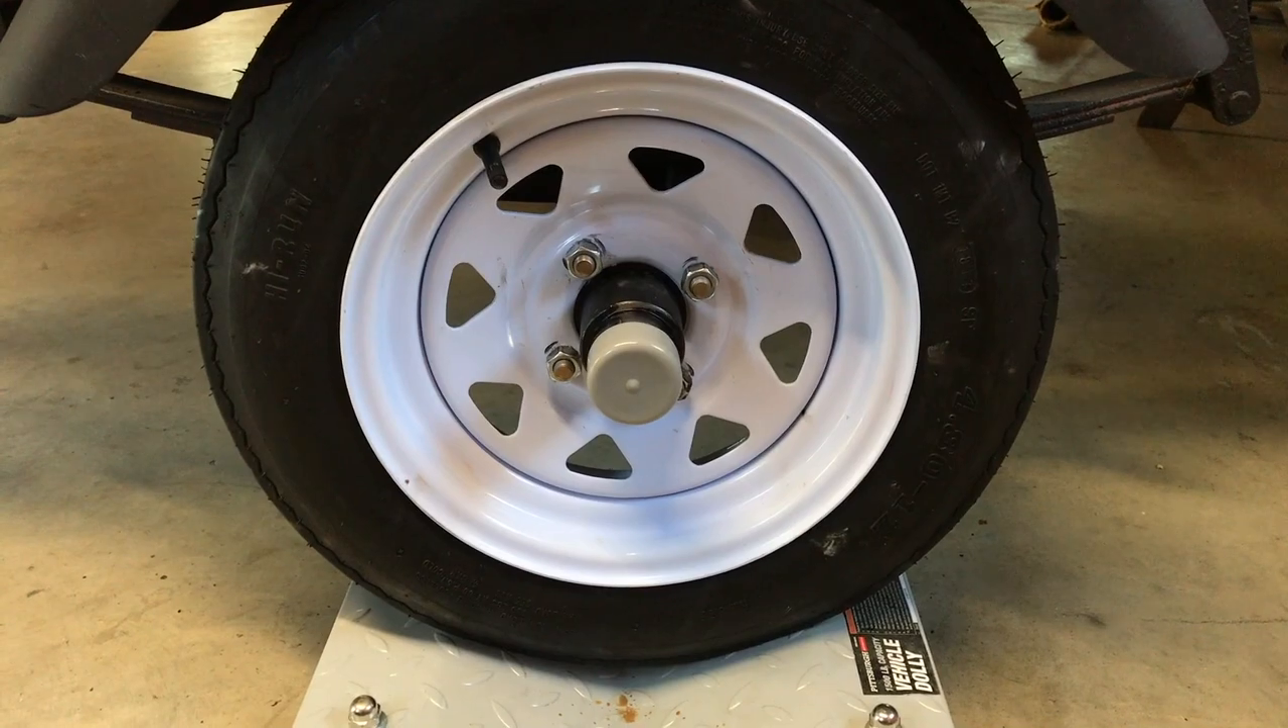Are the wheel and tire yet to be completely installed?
No.